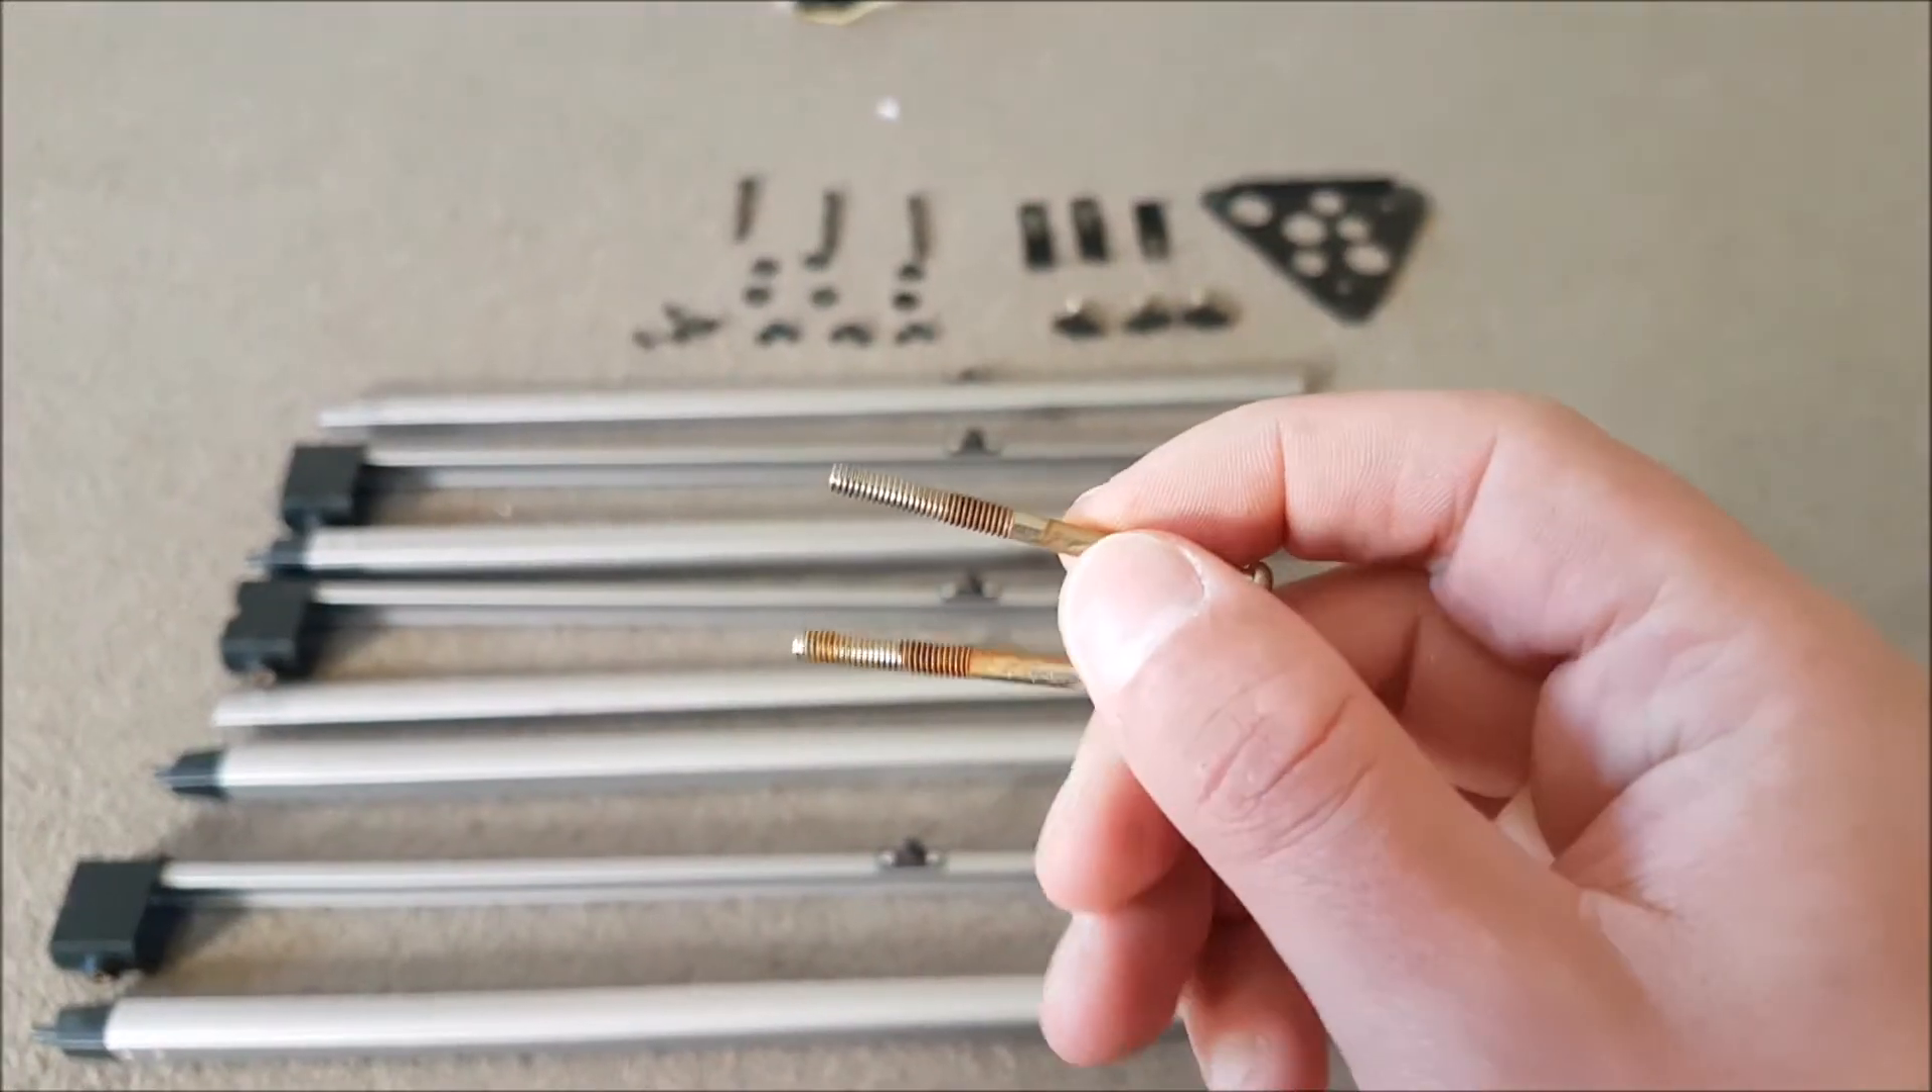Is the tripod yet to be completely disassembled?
No.